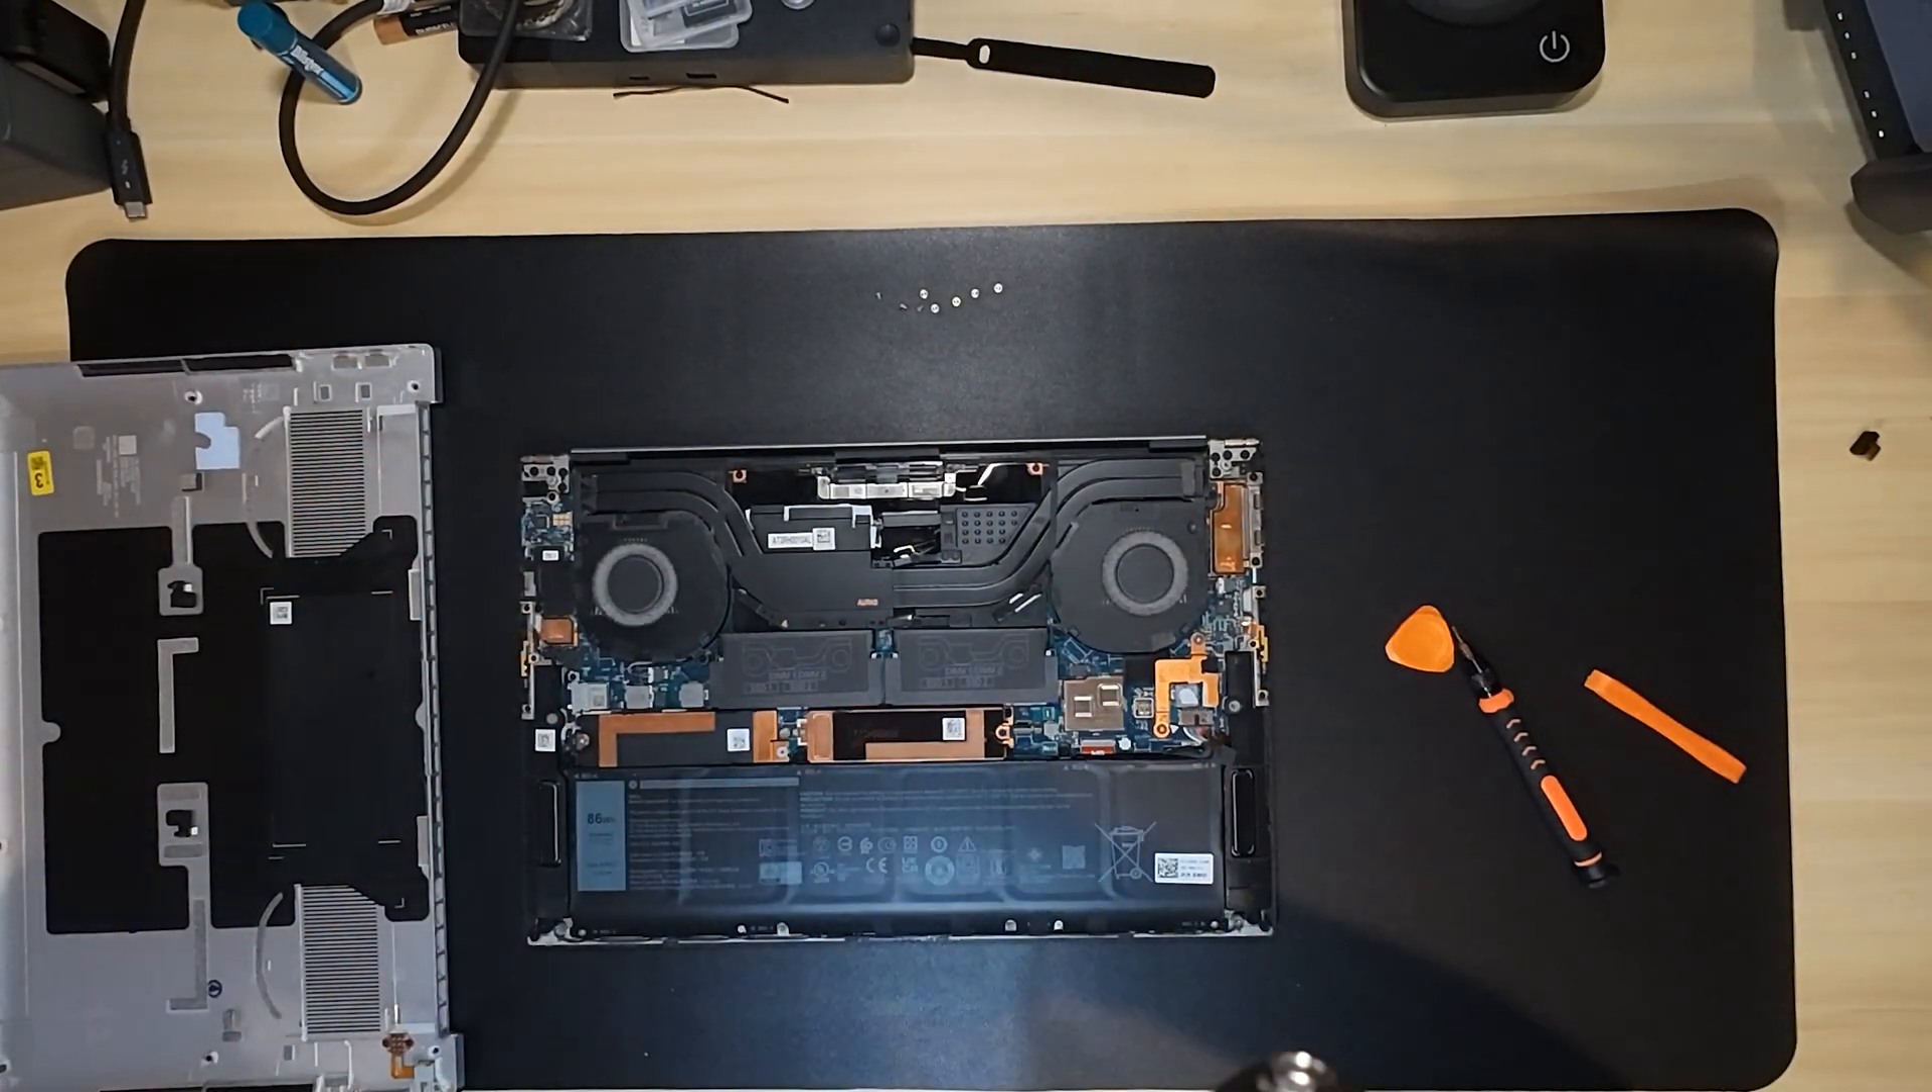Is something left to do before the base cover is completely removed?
No.